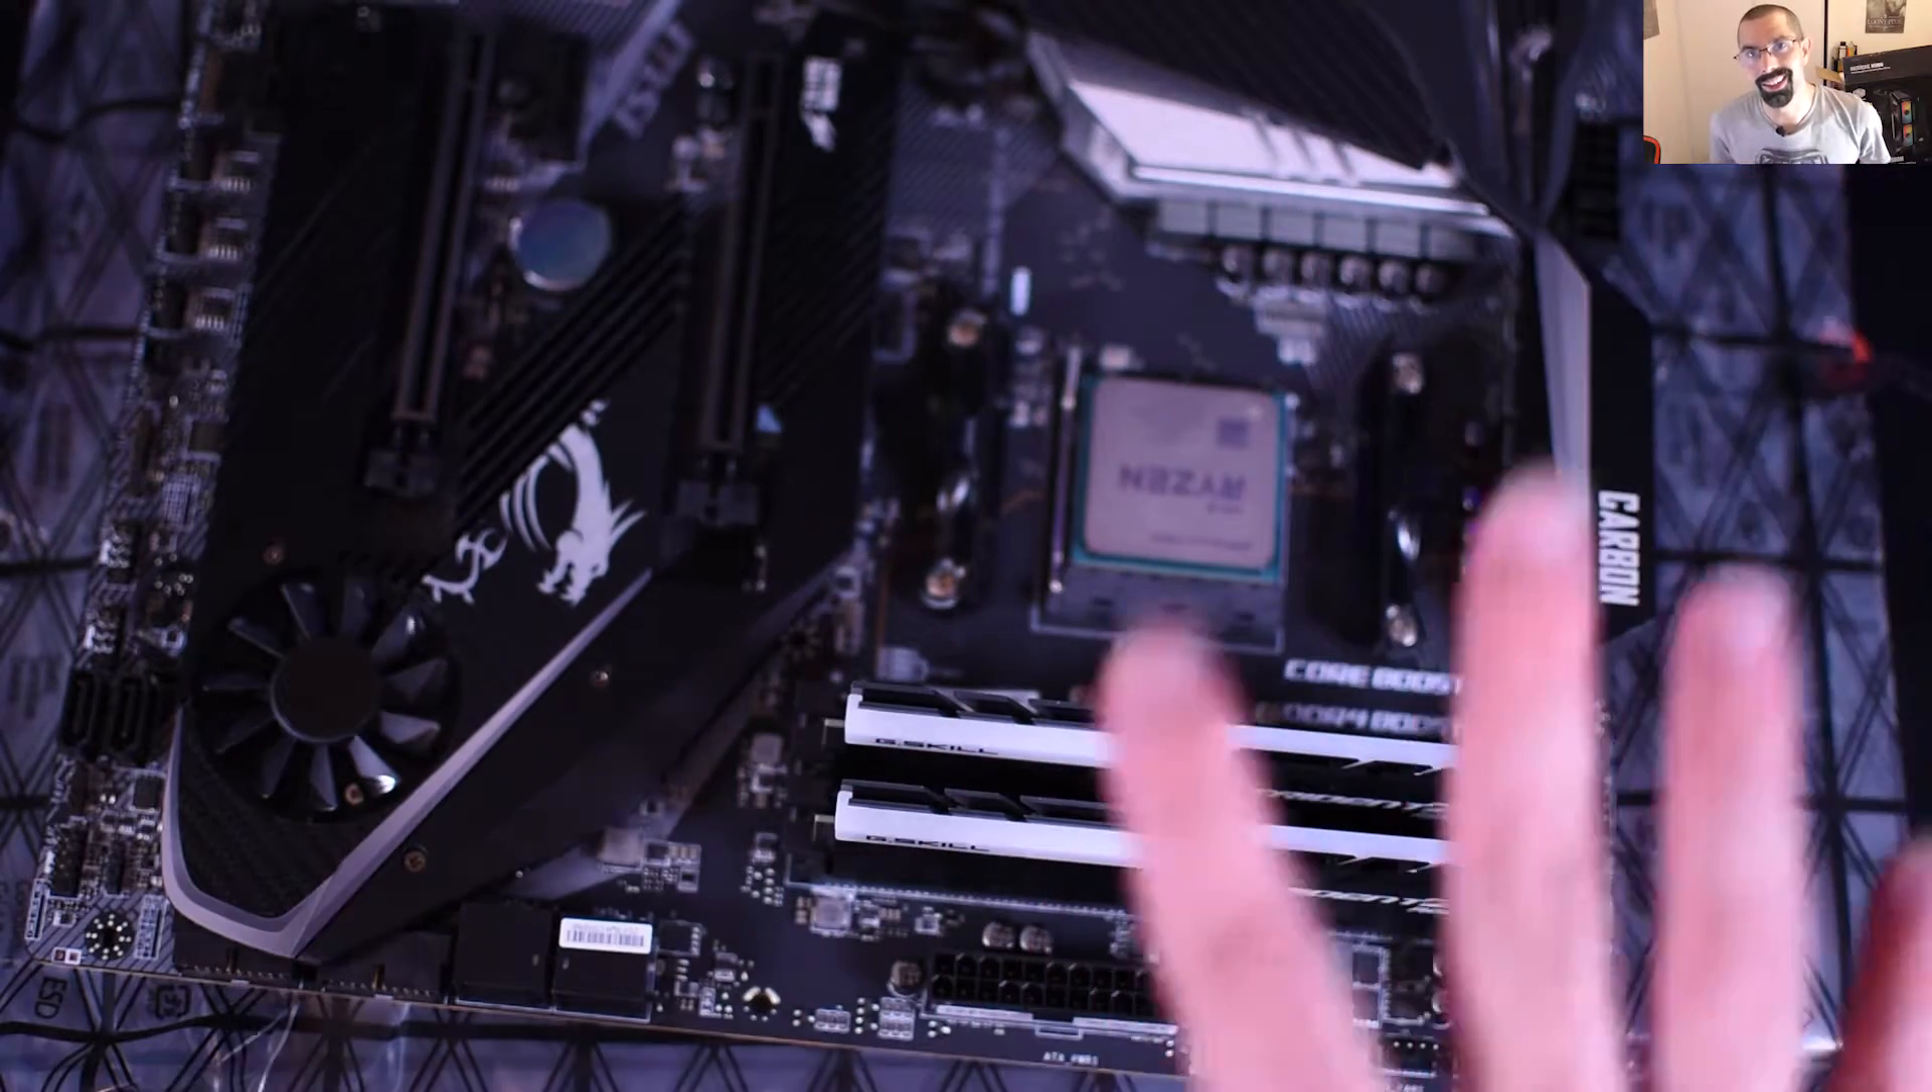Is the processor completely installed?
Yes.